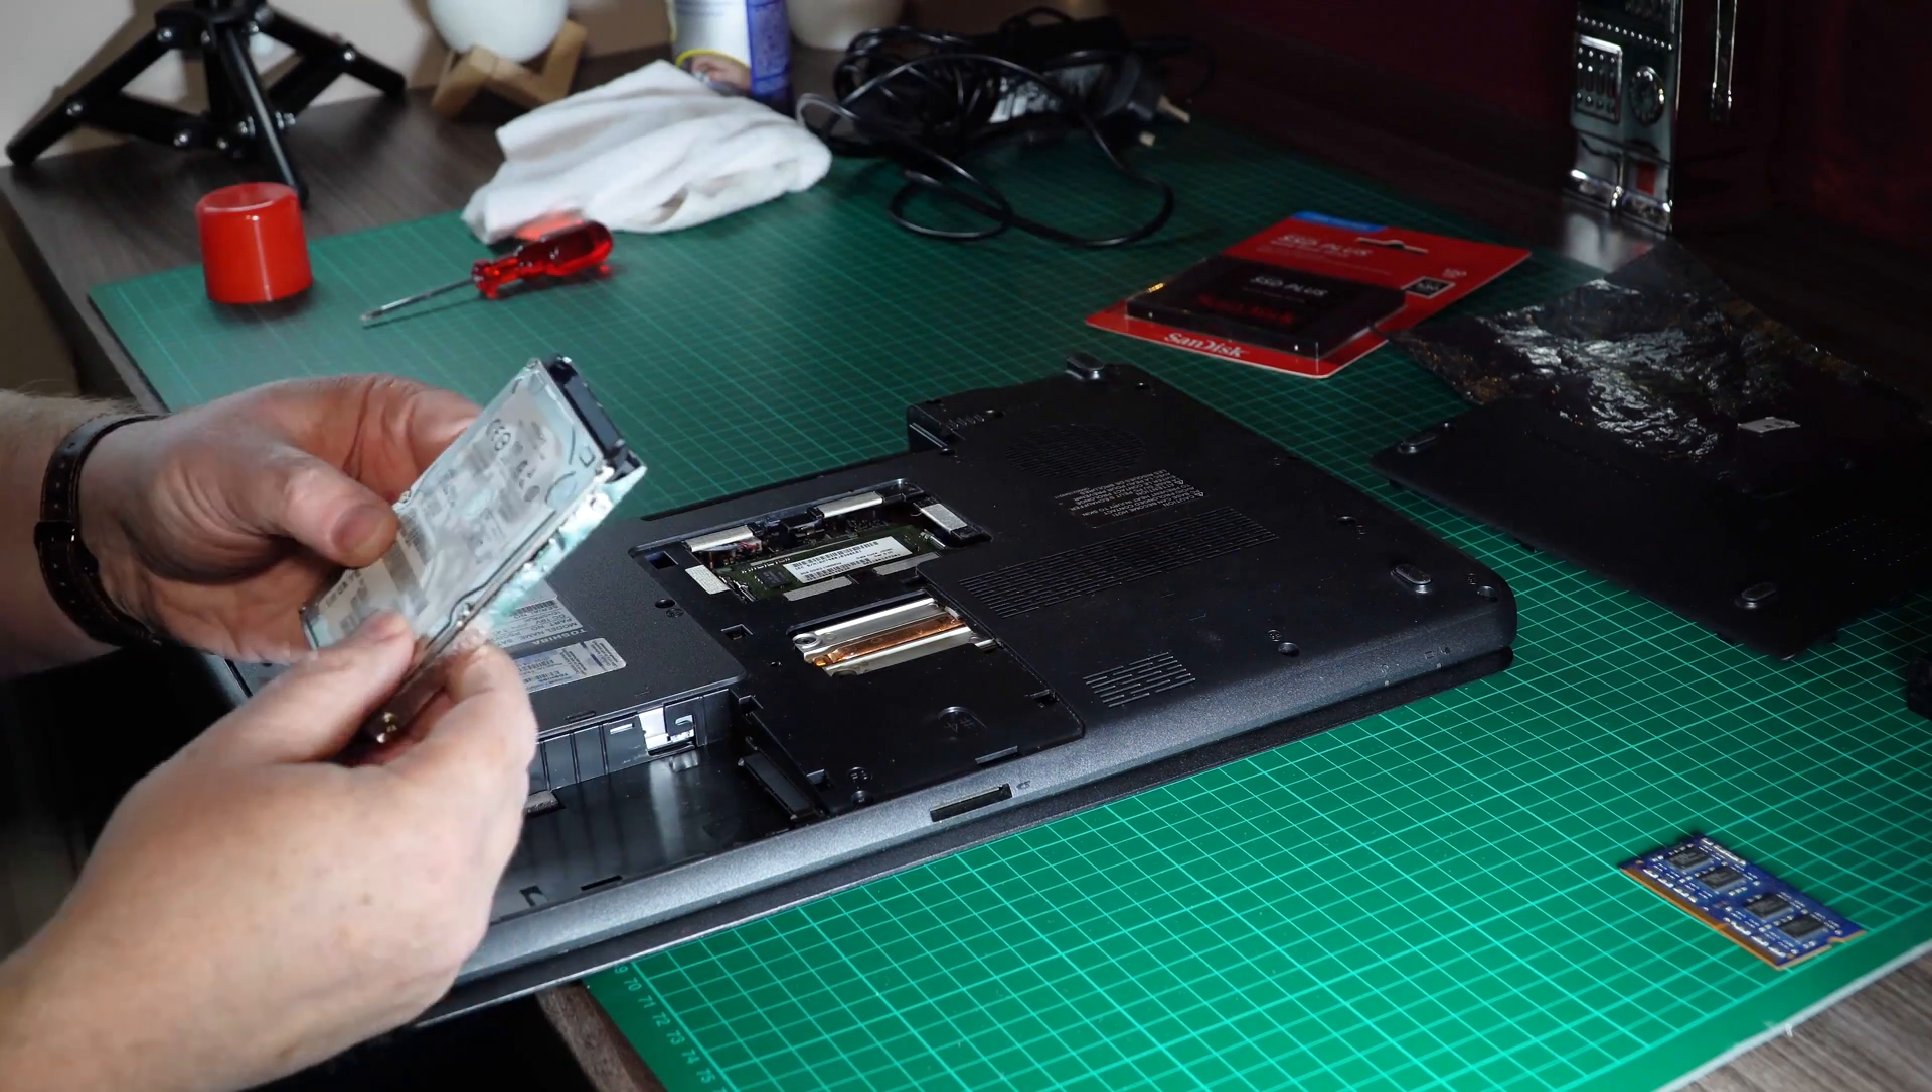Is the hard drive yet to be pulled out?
No.